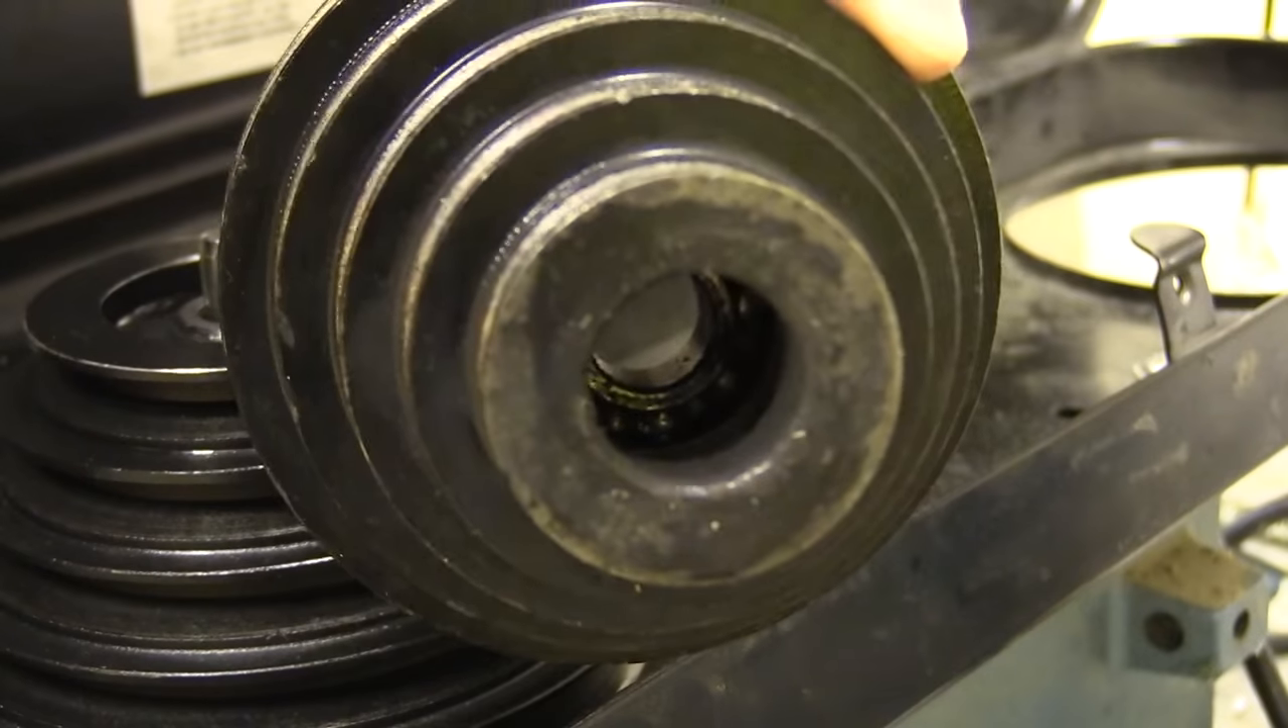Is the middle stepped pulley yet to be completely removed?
No.